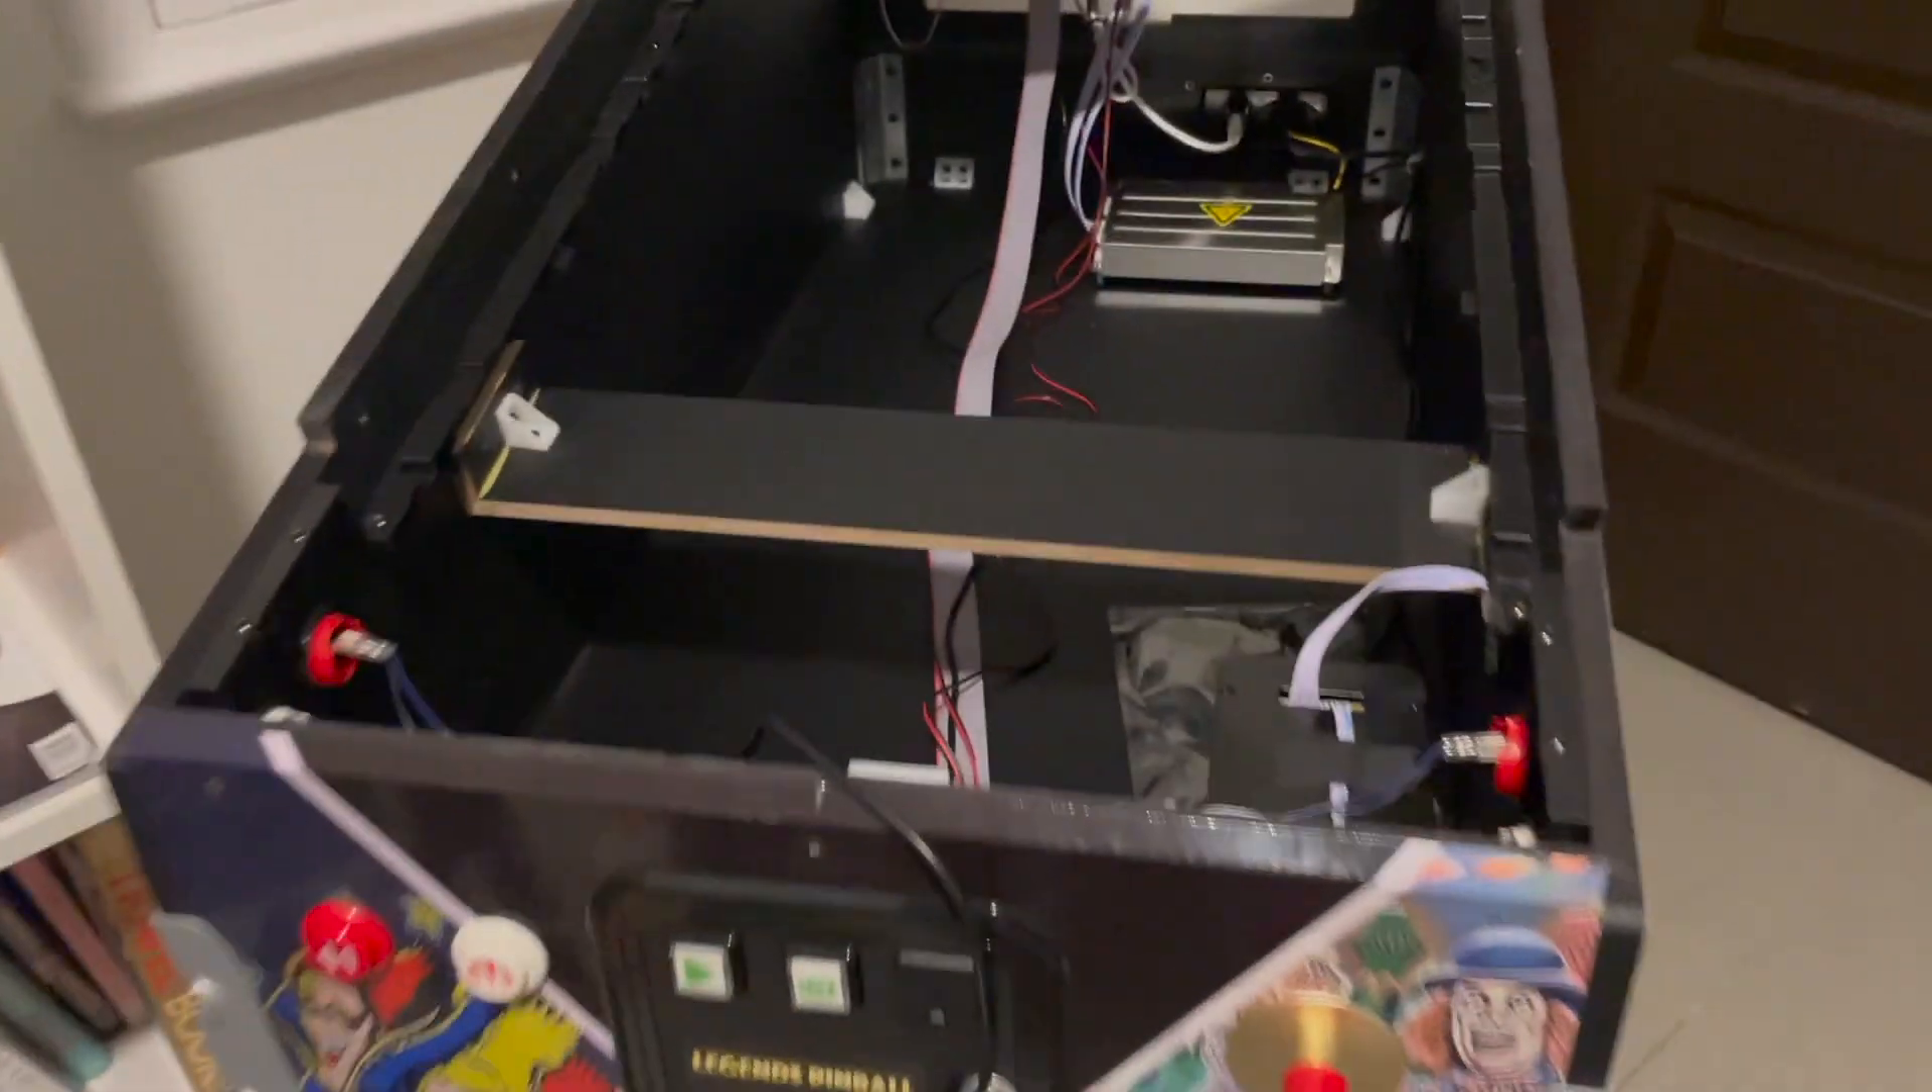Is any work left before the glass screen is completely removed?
No.